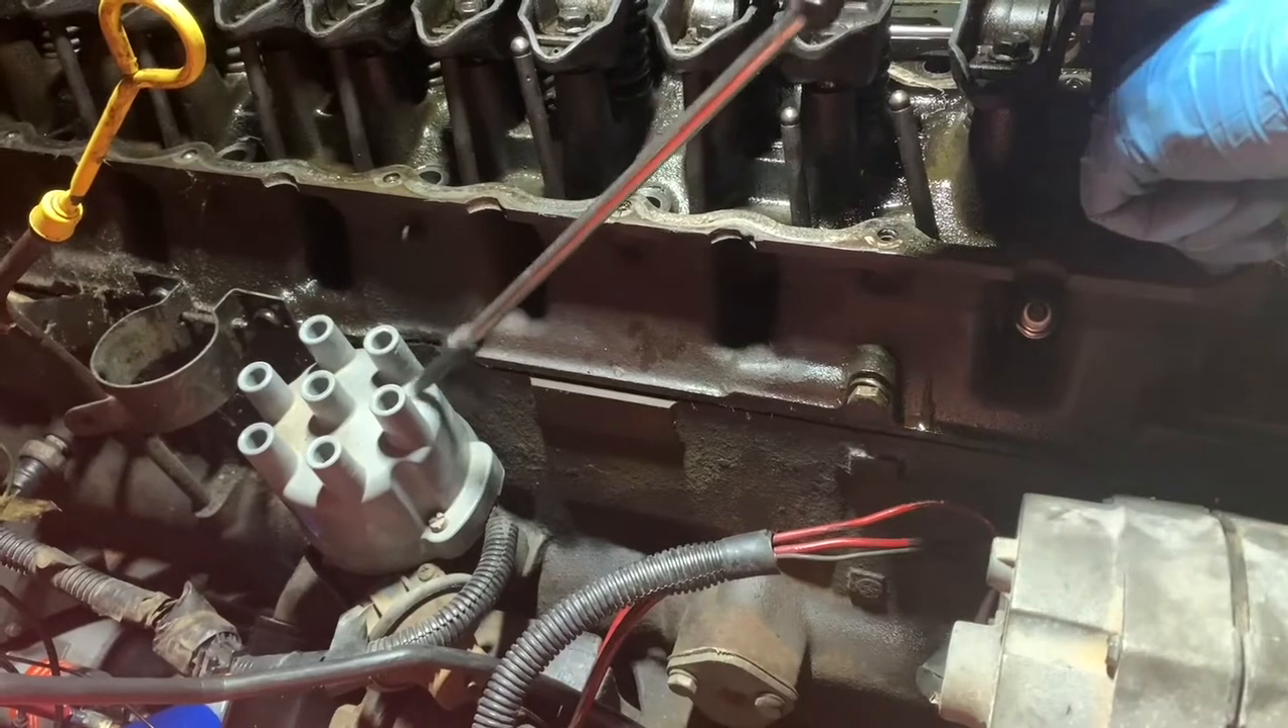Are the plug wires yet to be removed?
No.